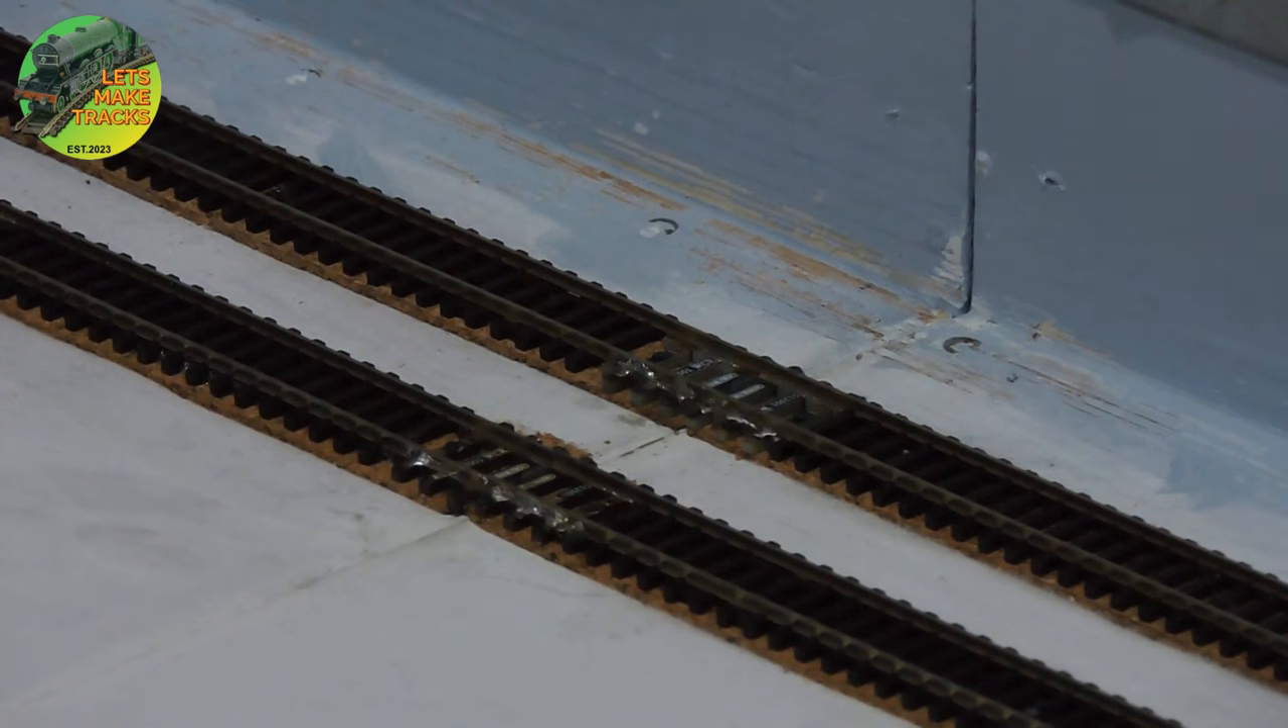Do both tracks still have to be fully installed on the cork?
No.